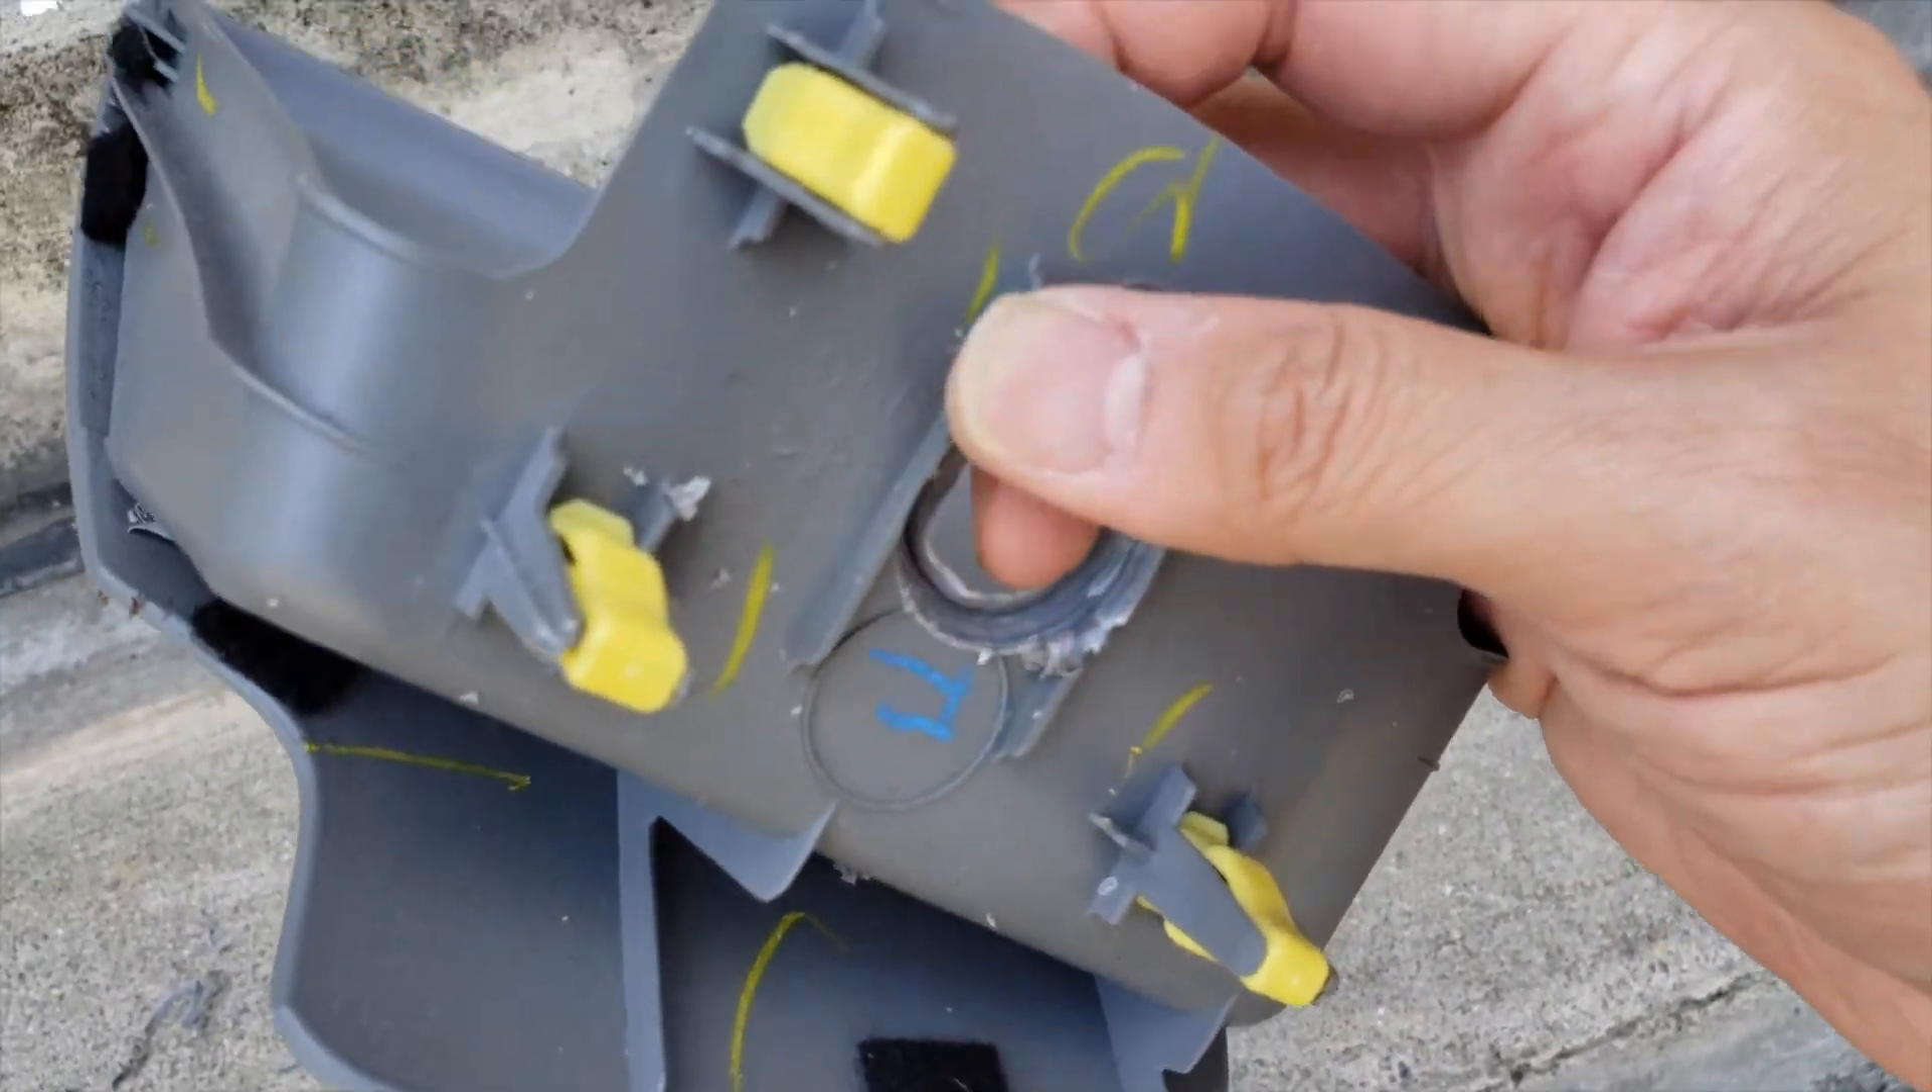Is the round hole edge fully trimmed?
No.